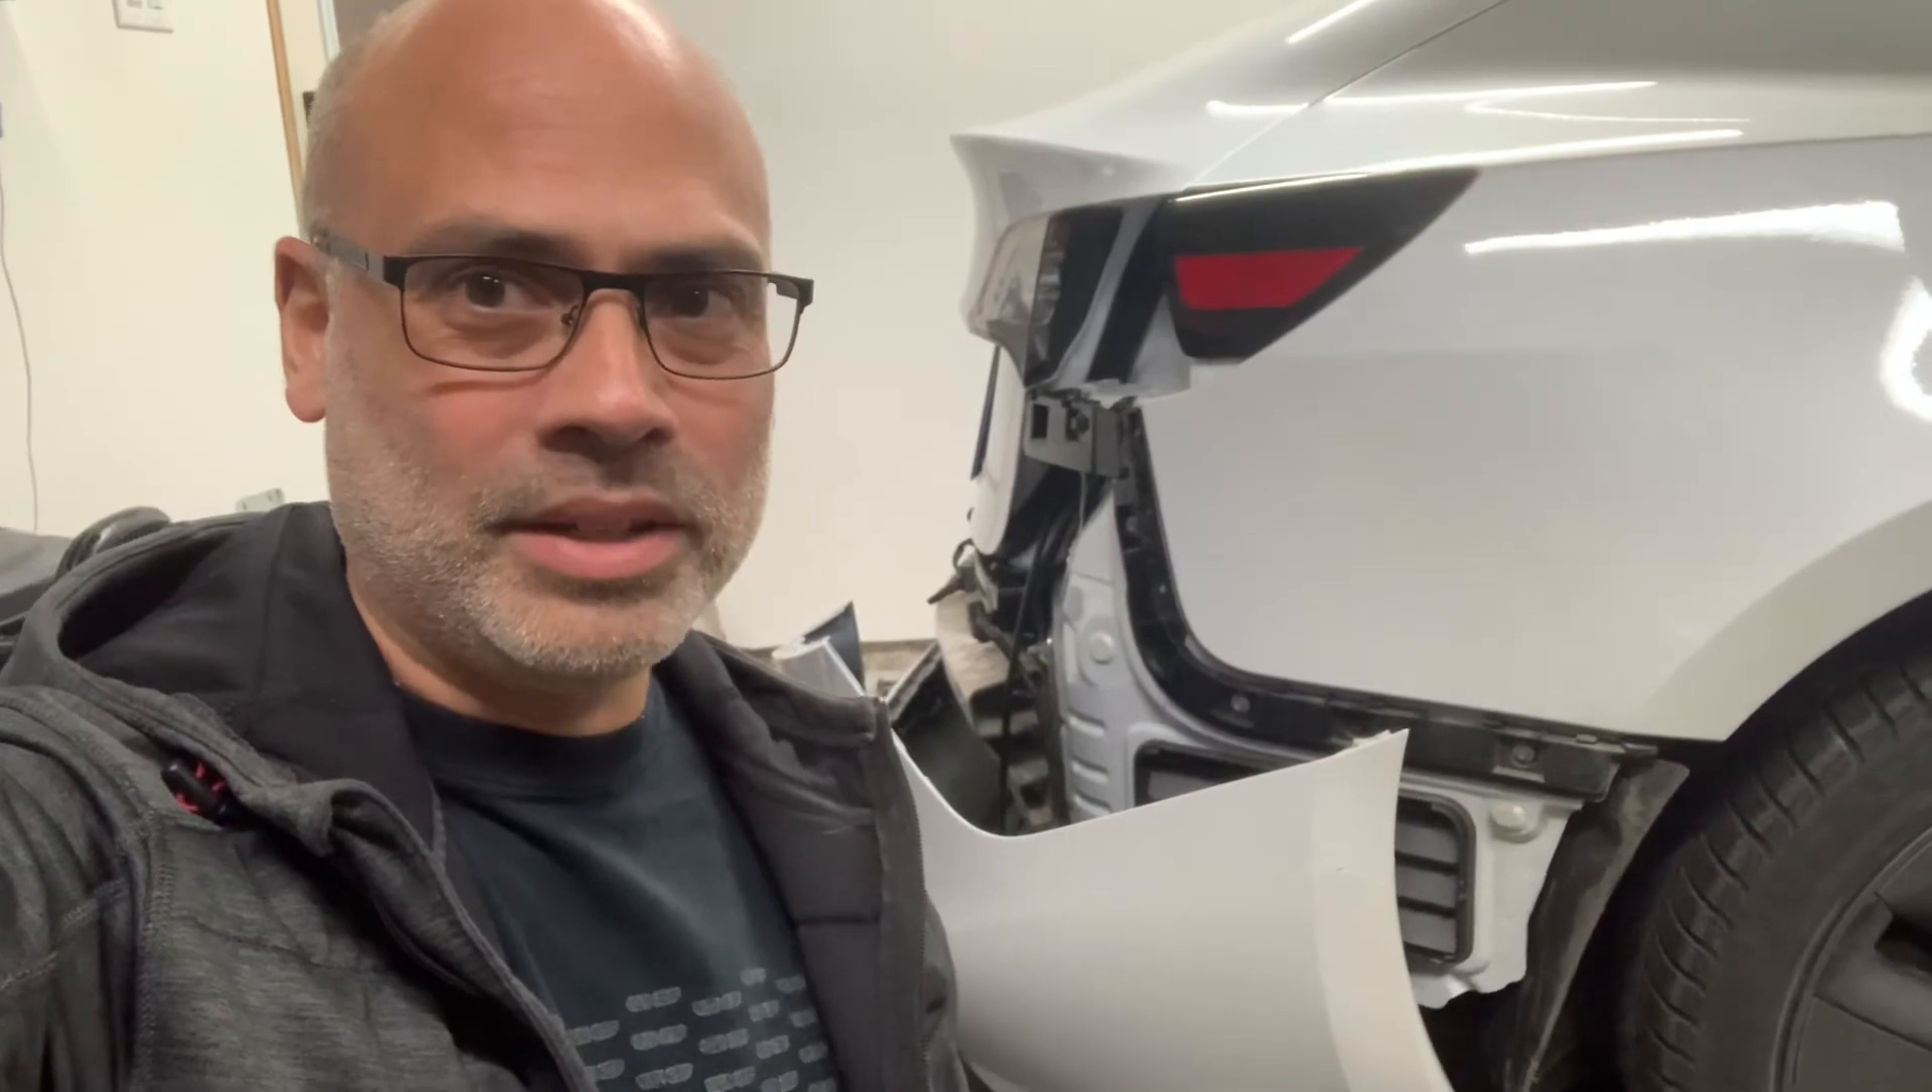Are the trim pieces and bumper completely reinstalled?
No.